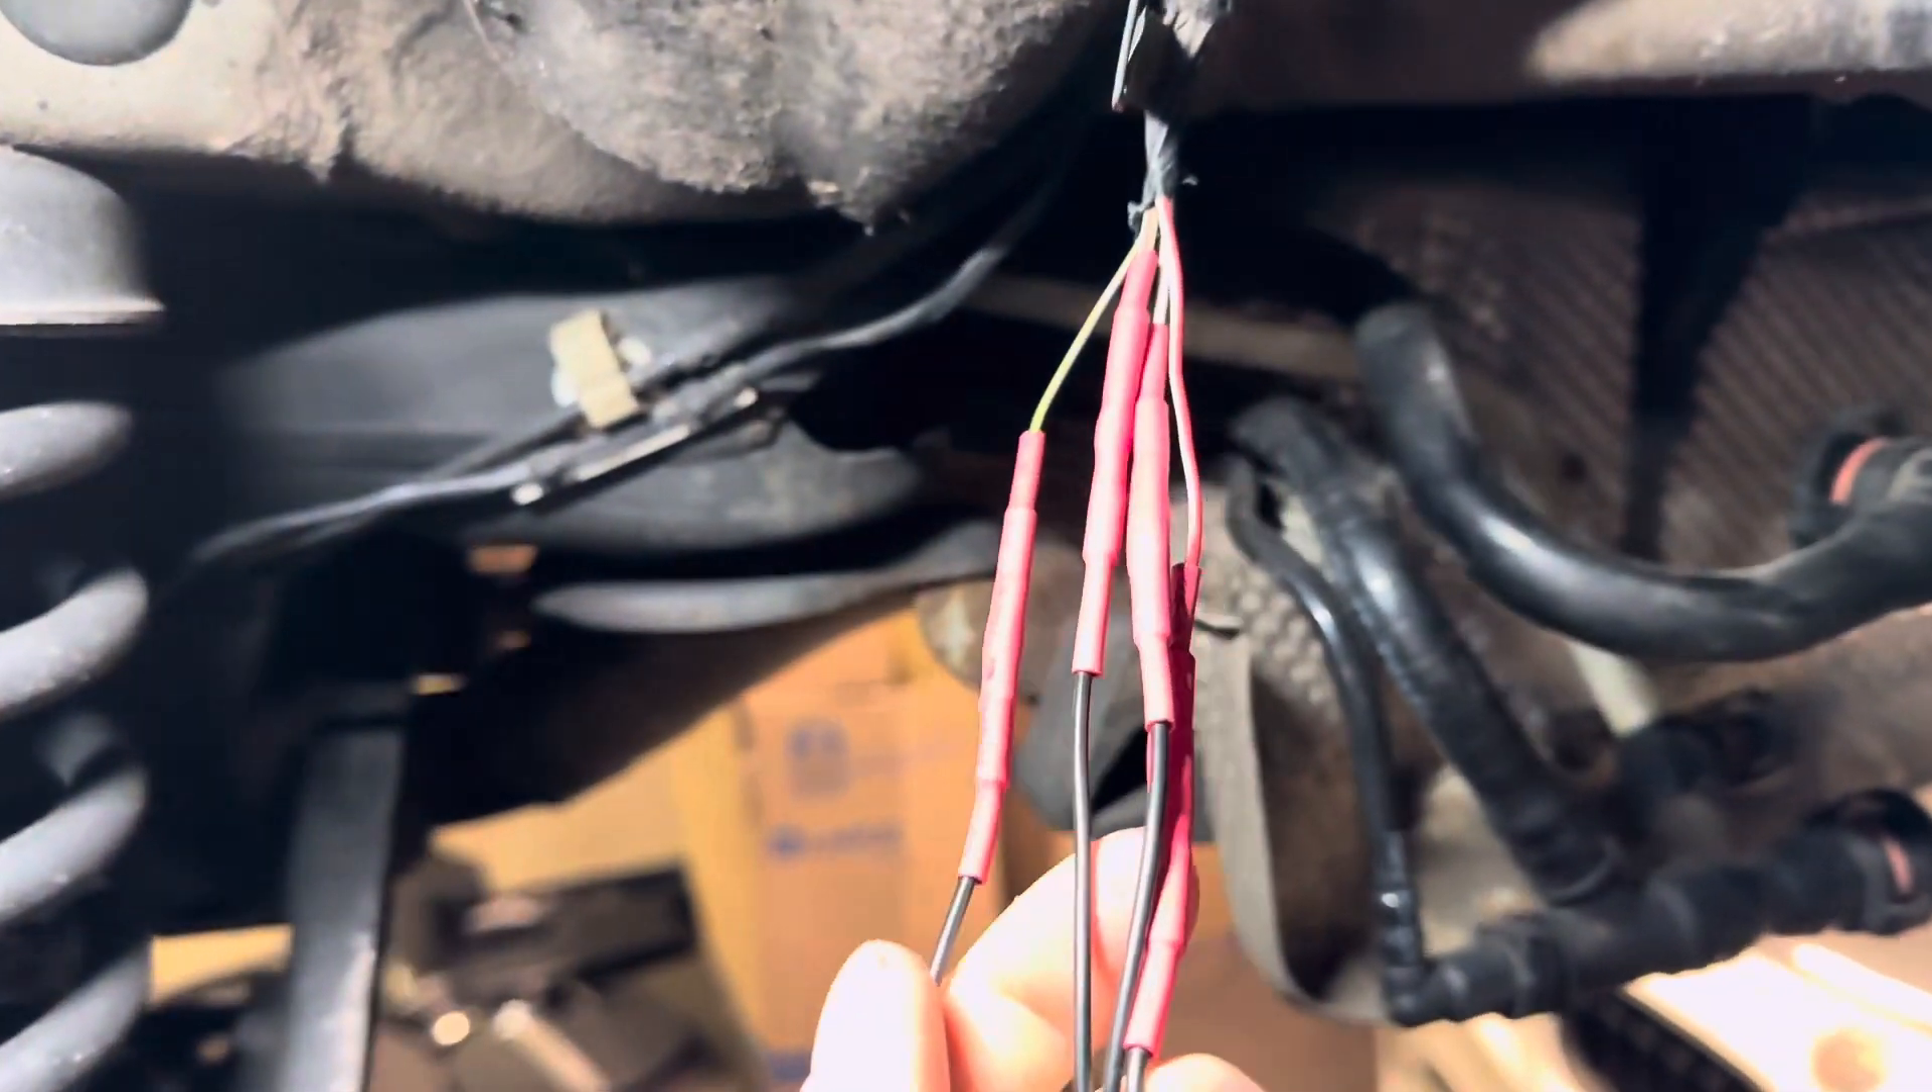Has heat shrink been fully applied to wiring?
Yes.